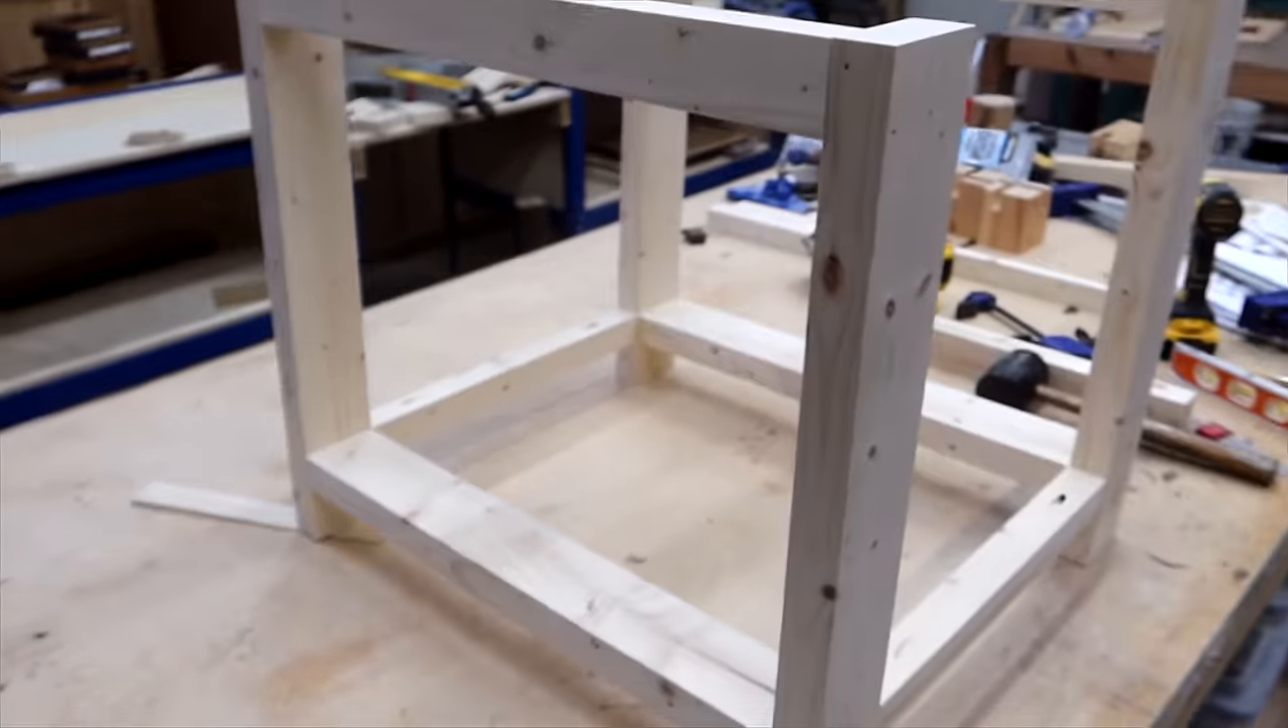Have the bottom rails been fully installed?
Yes.